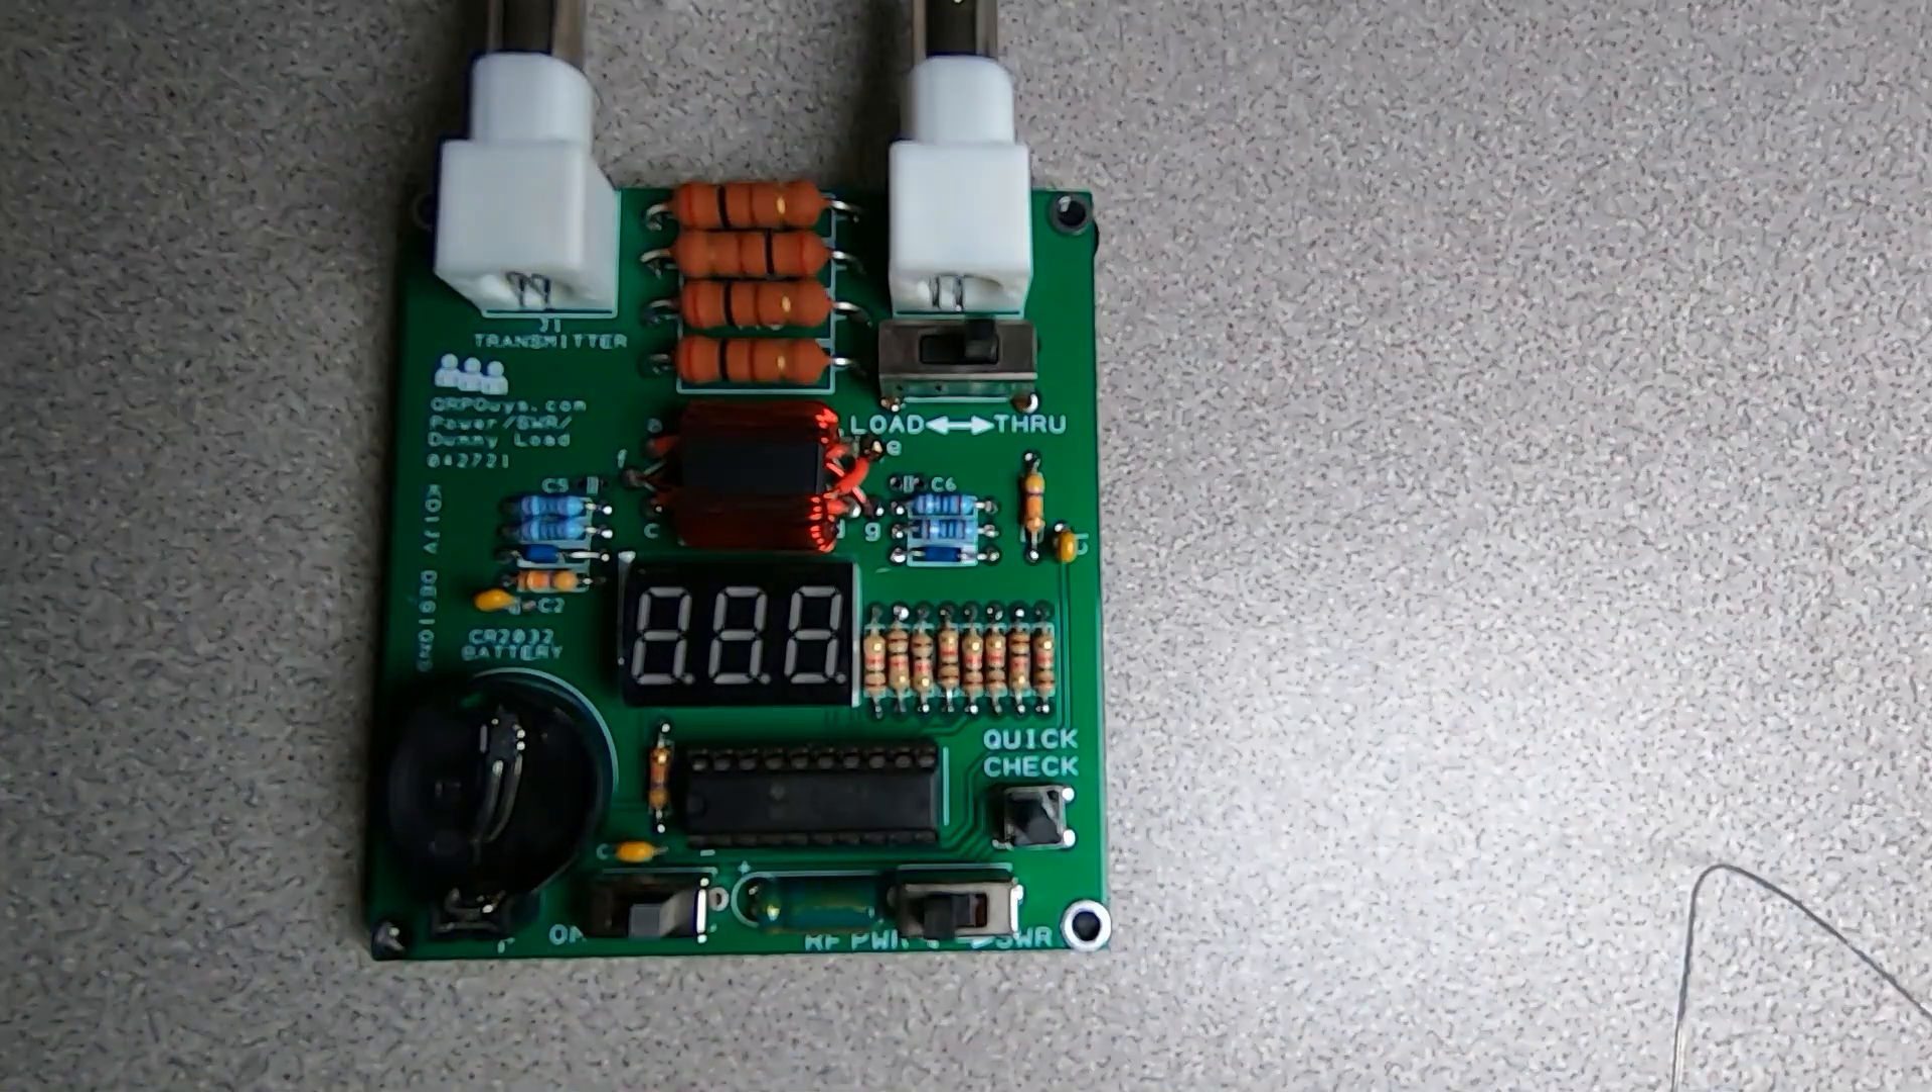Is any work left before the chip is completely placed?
No.